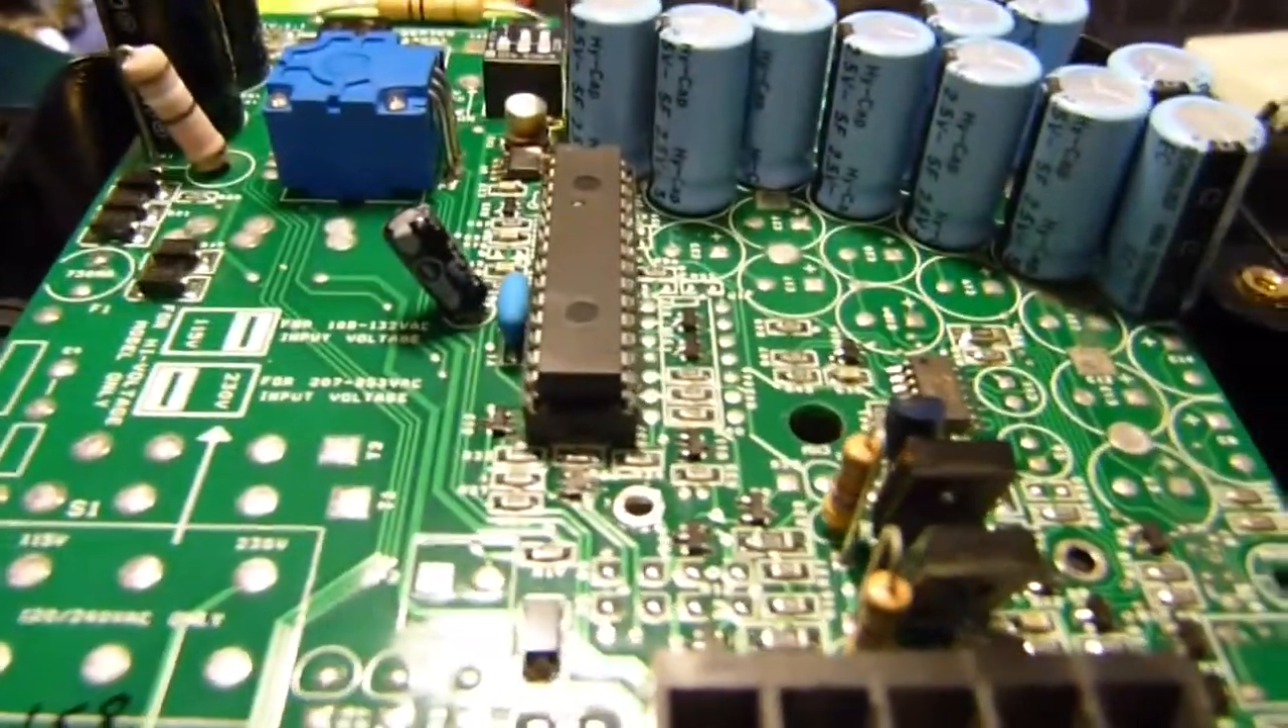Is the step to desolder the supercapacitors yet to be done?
Yes.